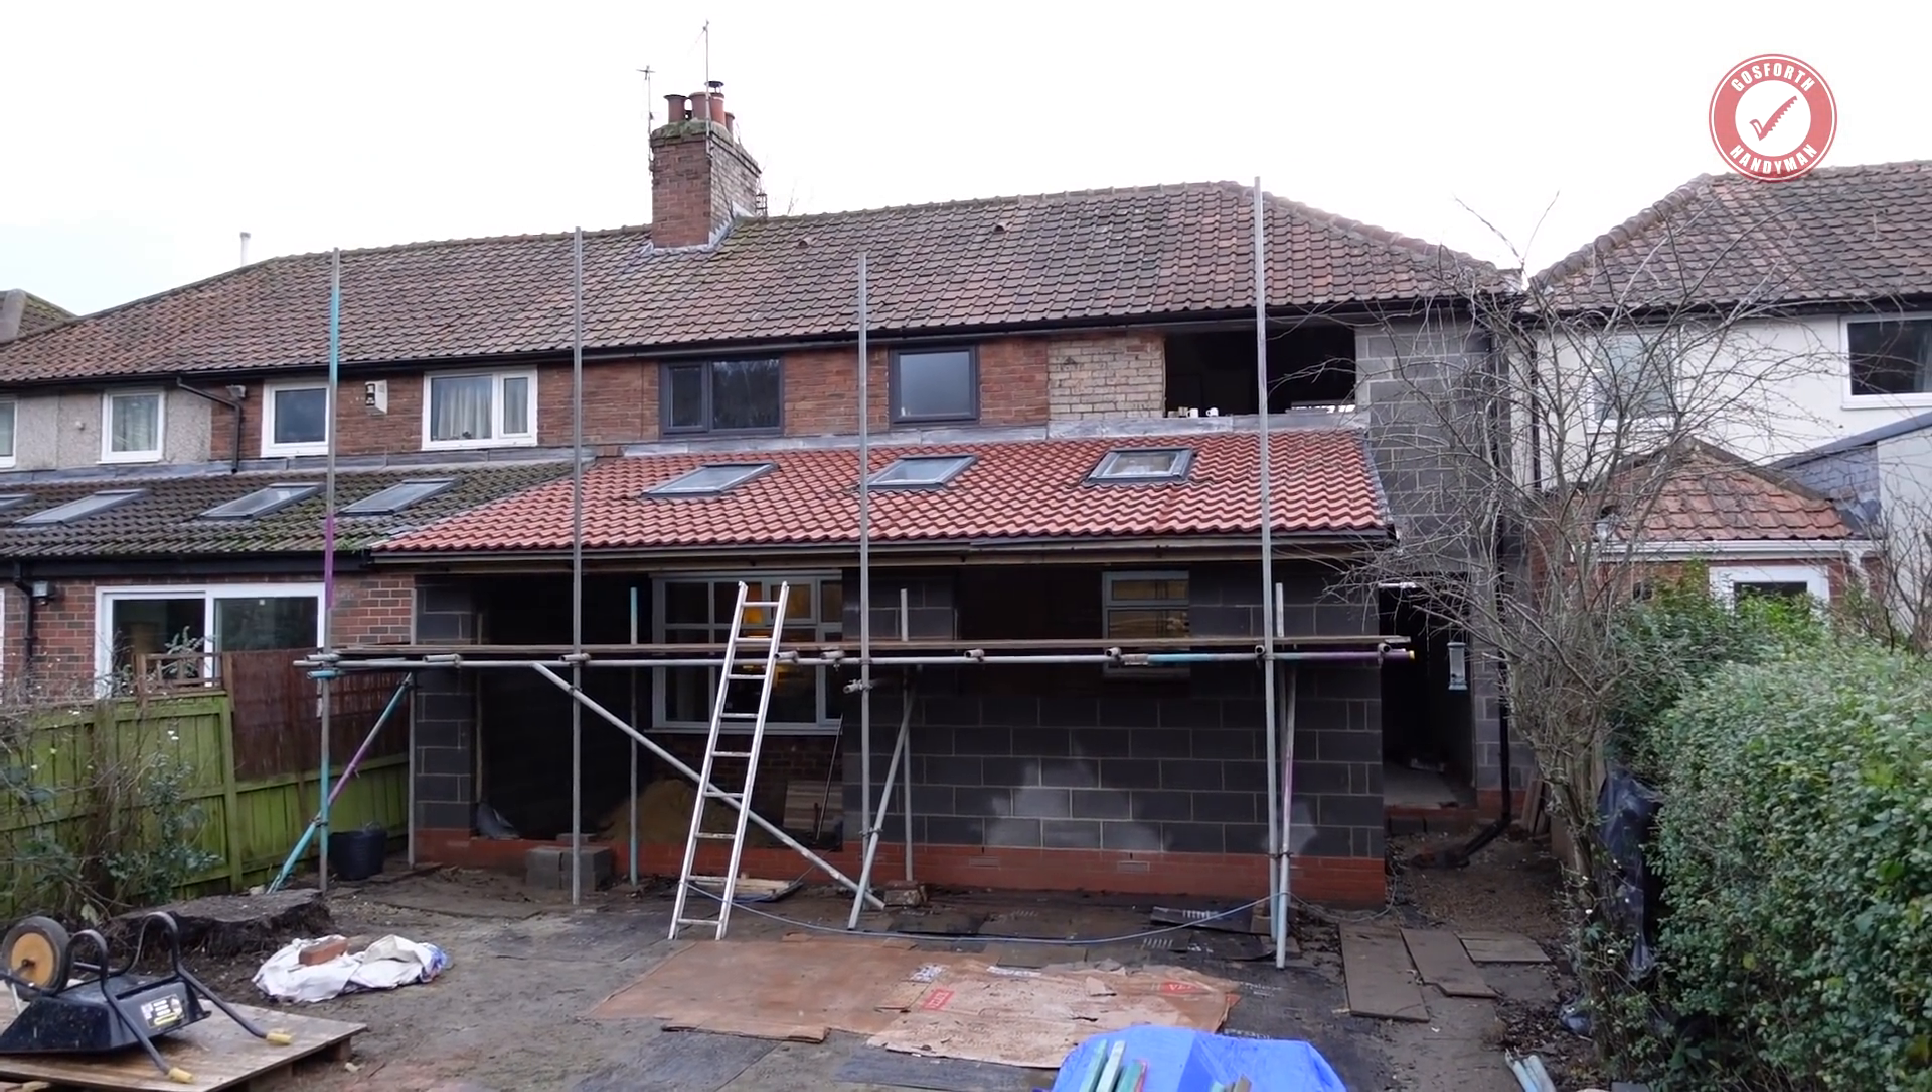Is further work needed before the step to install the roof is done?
No.